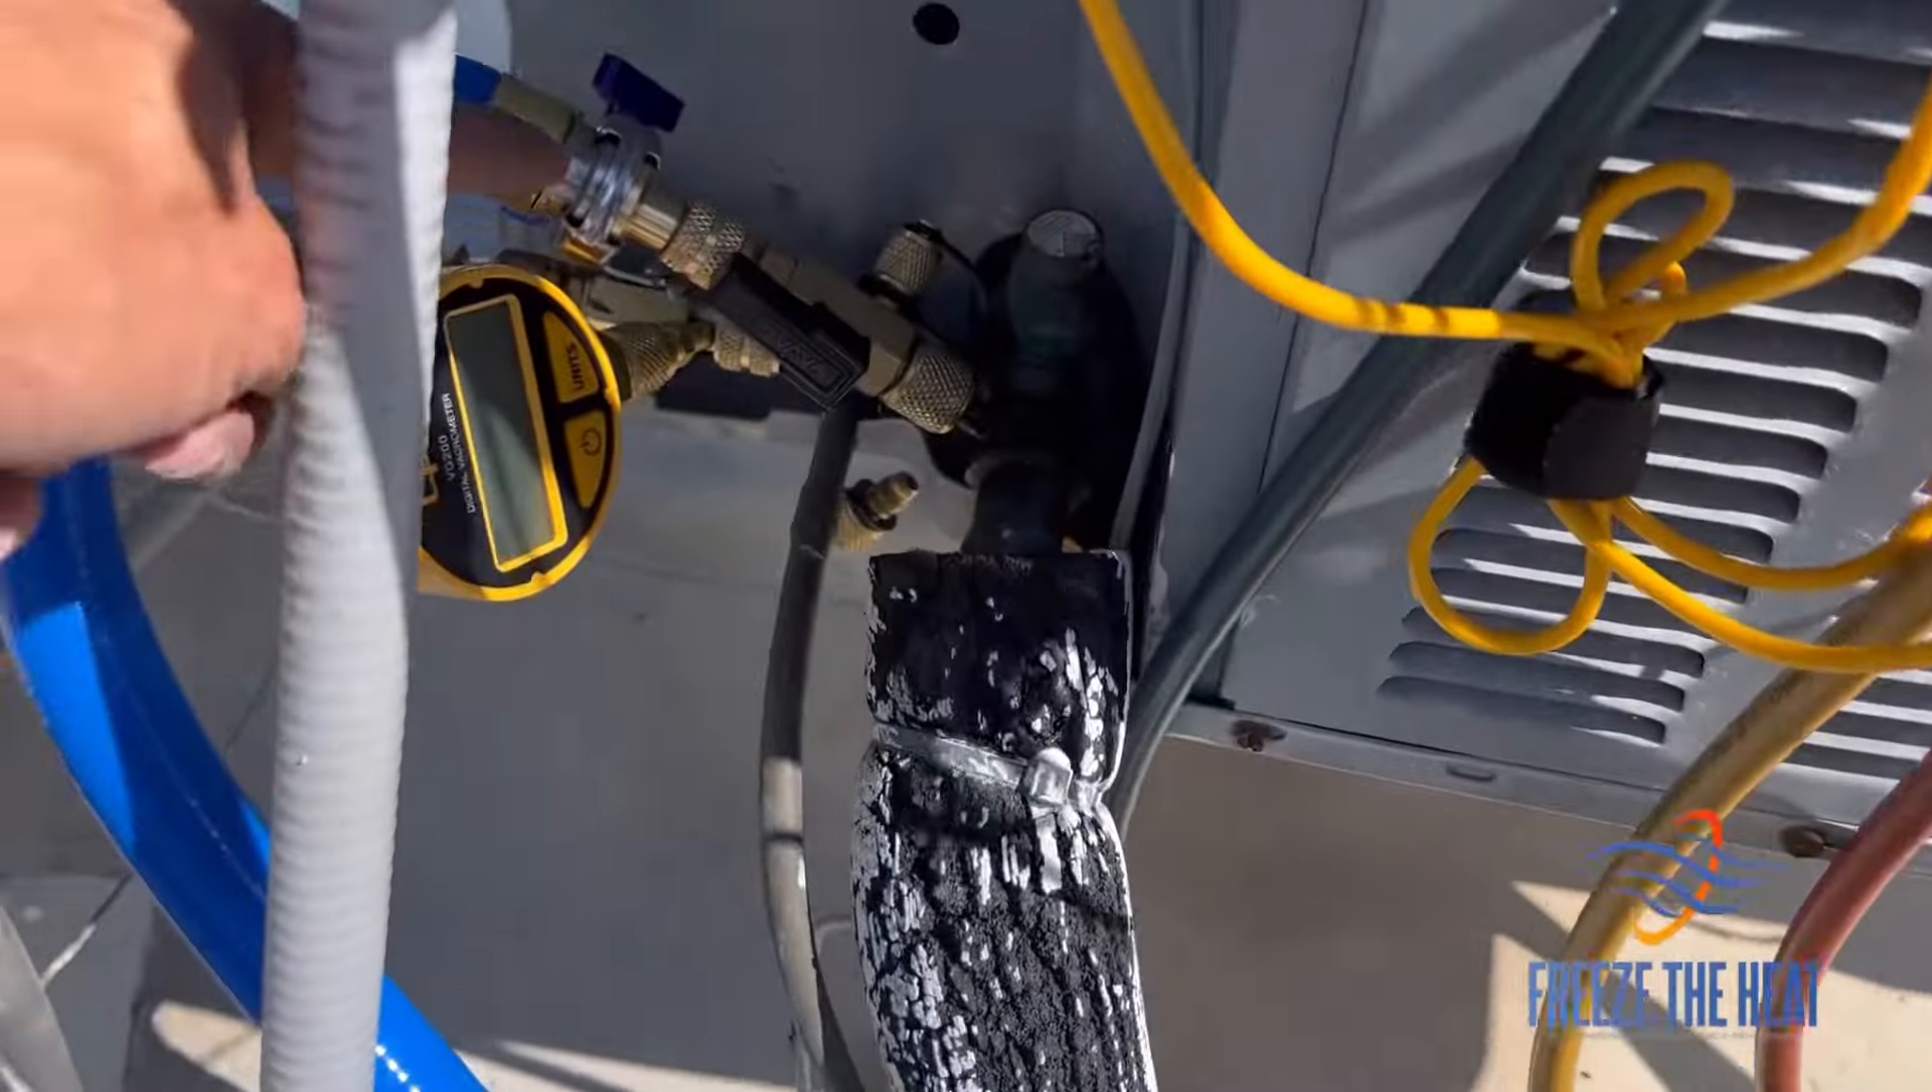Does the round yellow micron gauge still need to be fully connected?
No.